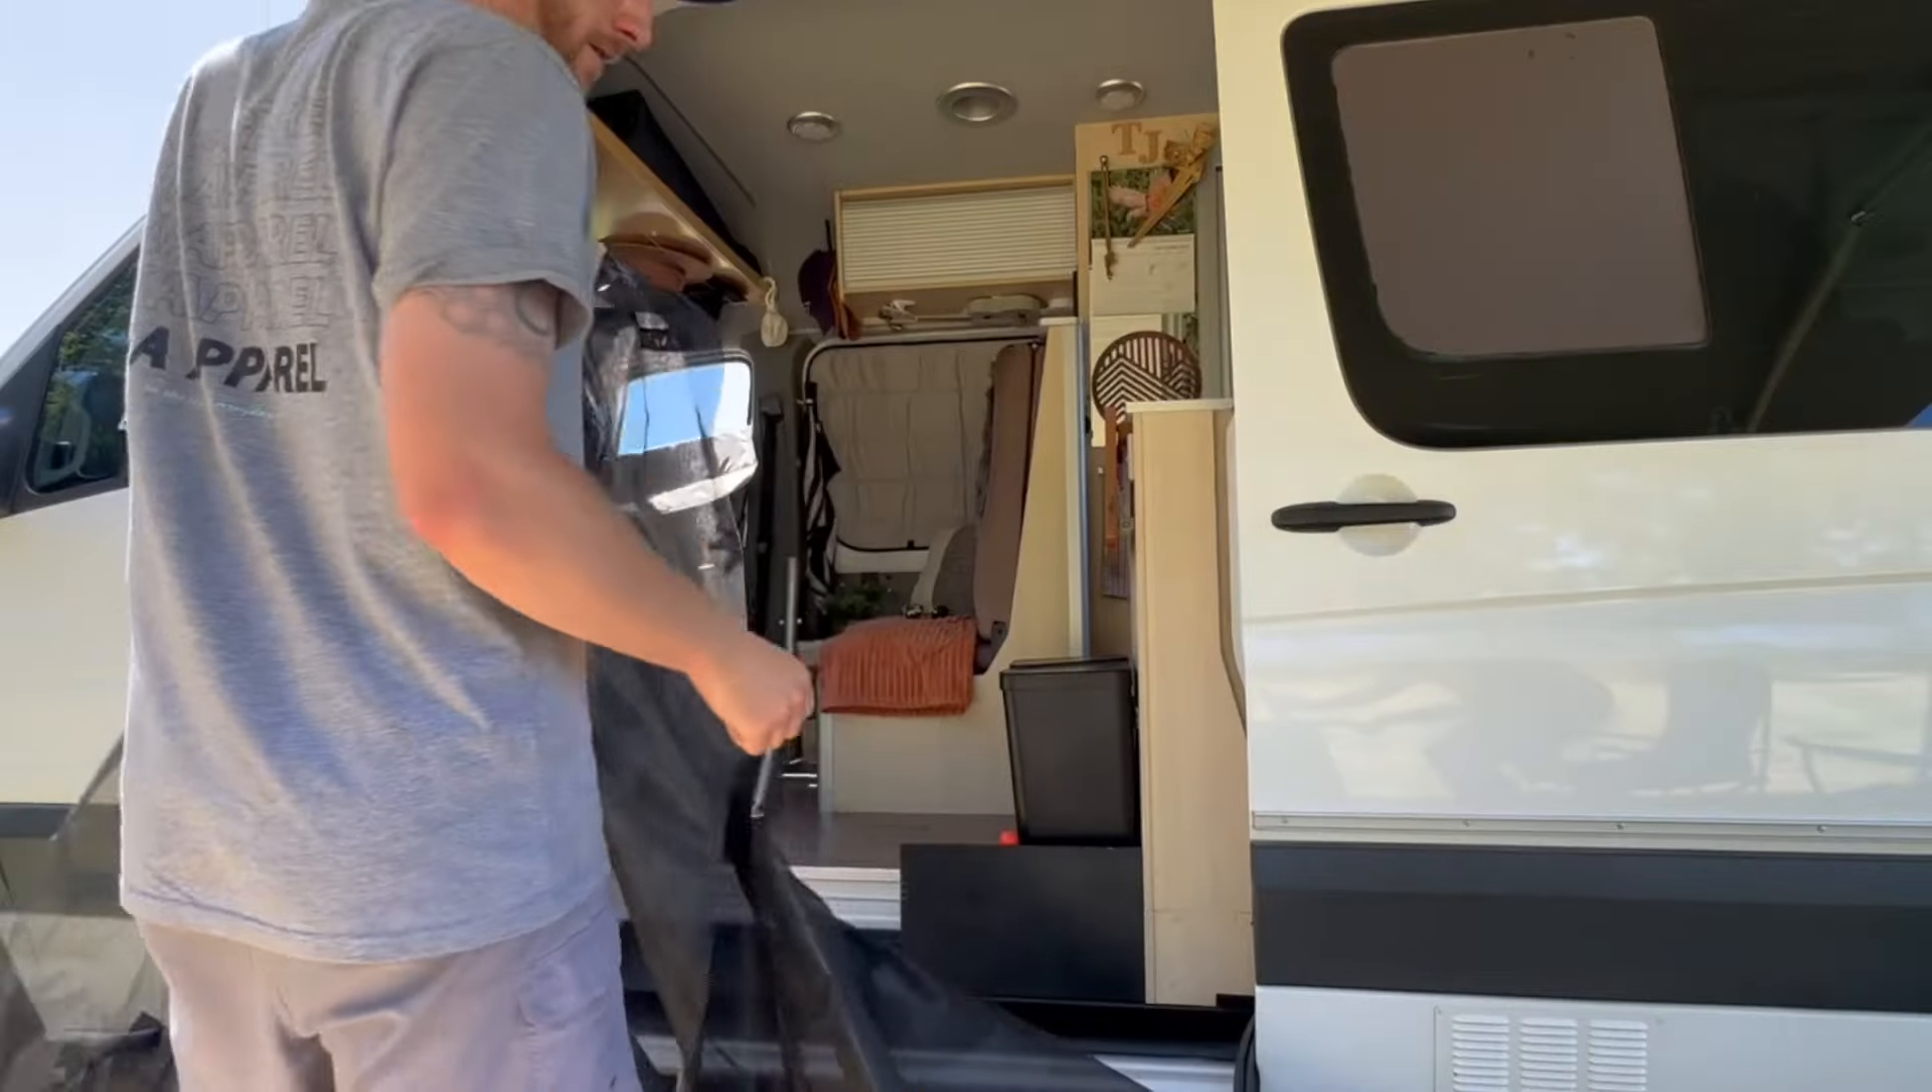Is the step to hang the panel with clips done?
No.